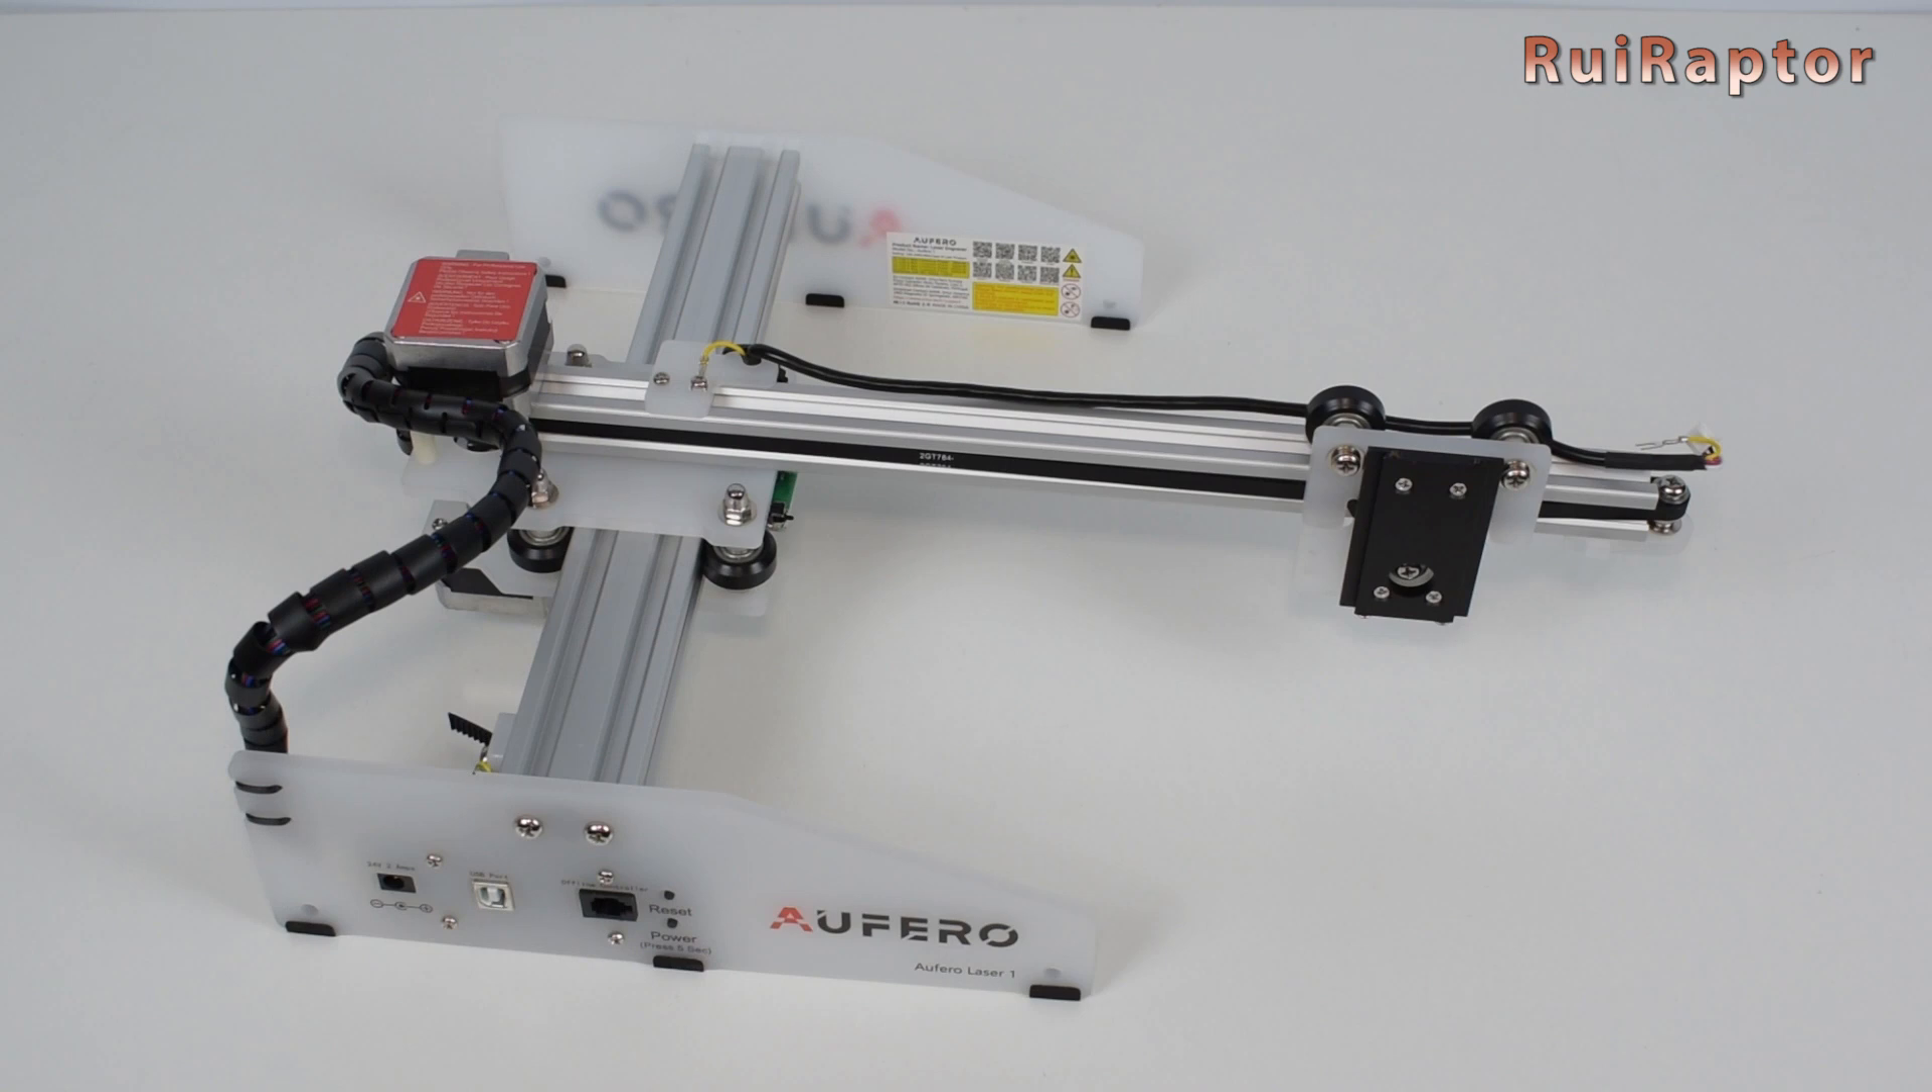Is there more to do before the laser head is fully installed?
Yes.